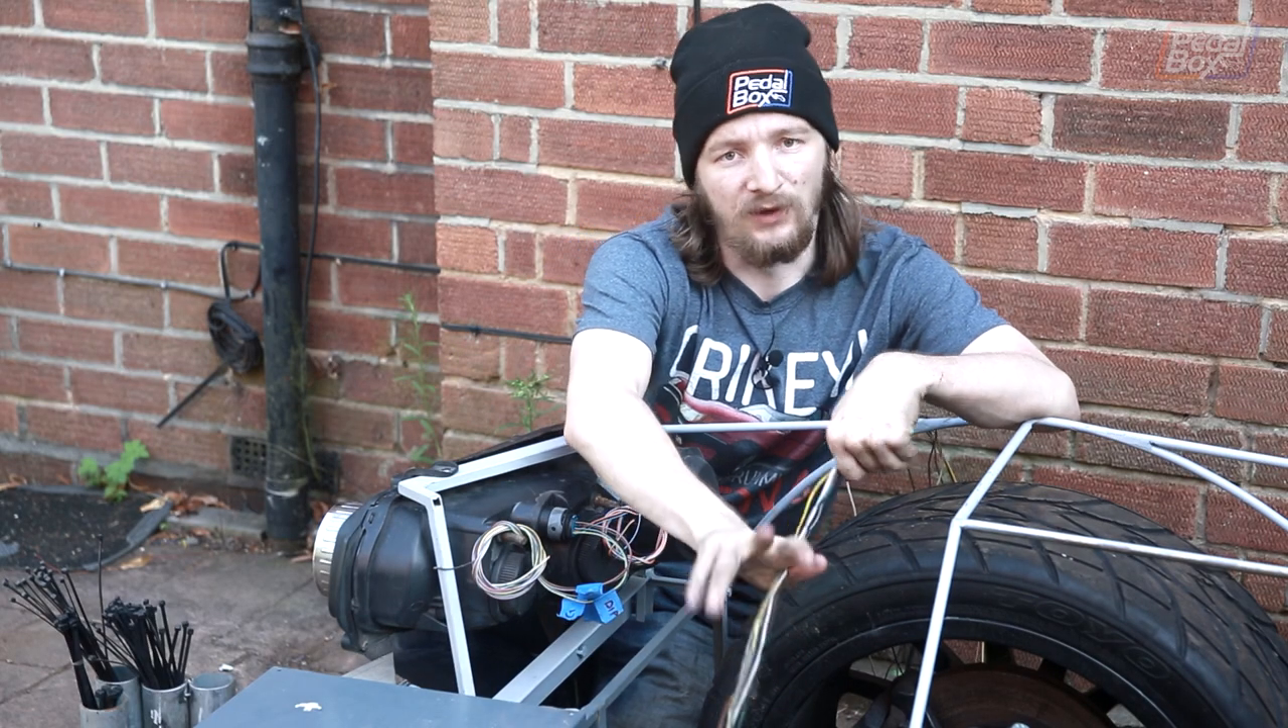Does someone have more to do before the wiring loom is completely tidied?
Yes.